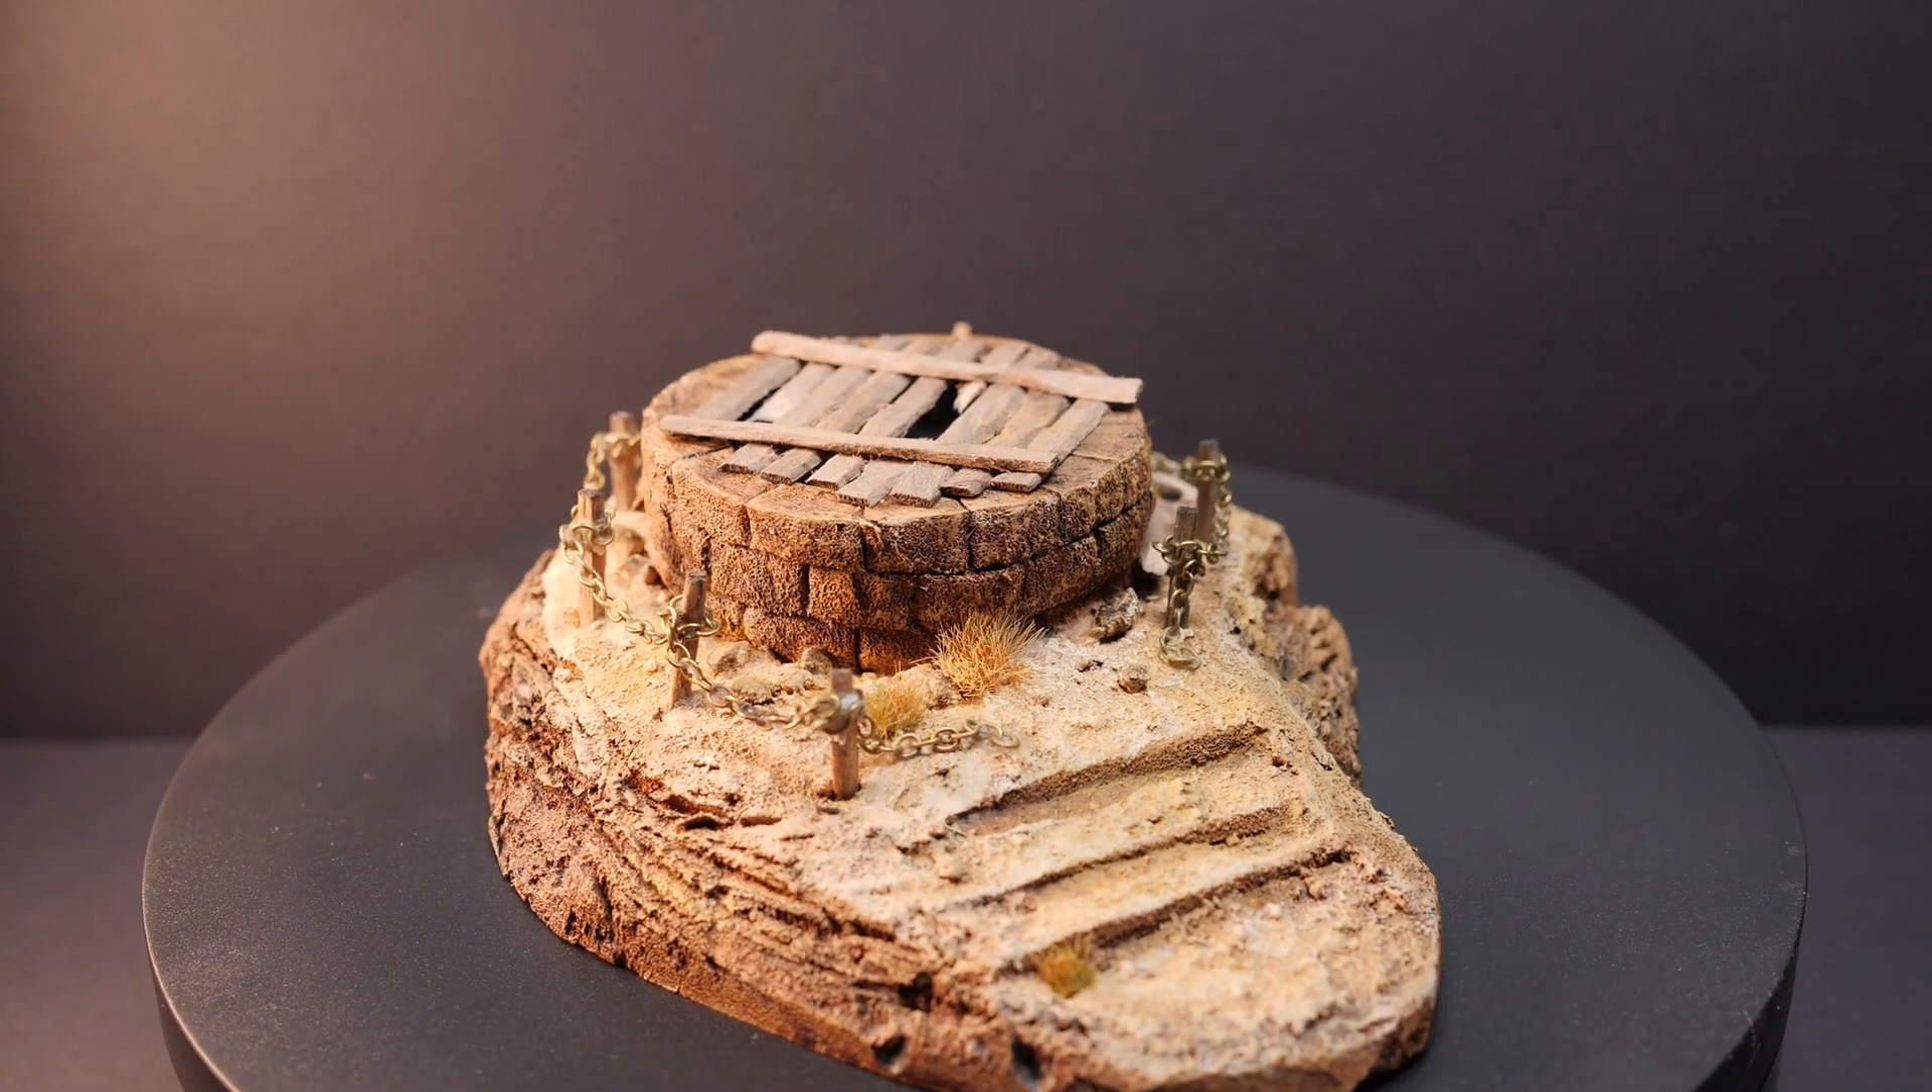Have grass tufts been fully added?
Yes.